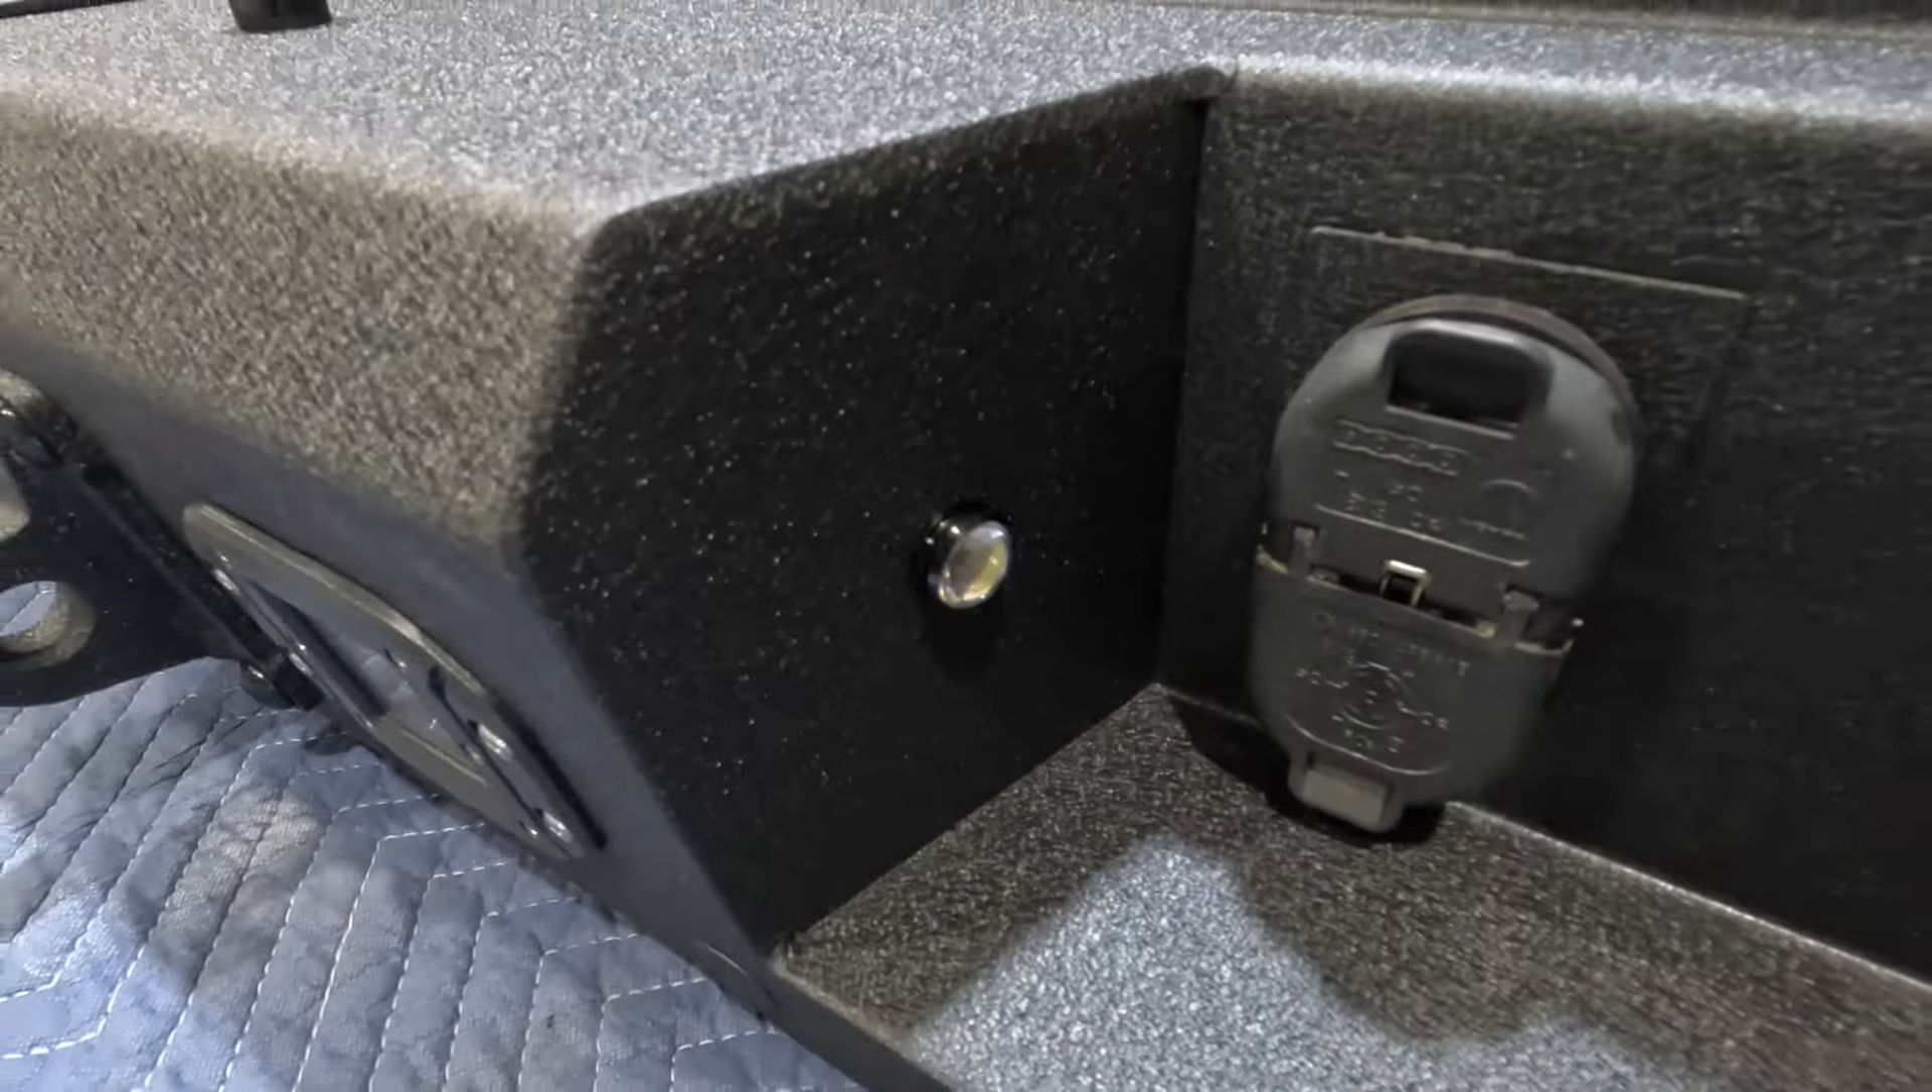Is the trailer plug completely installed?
Yes.